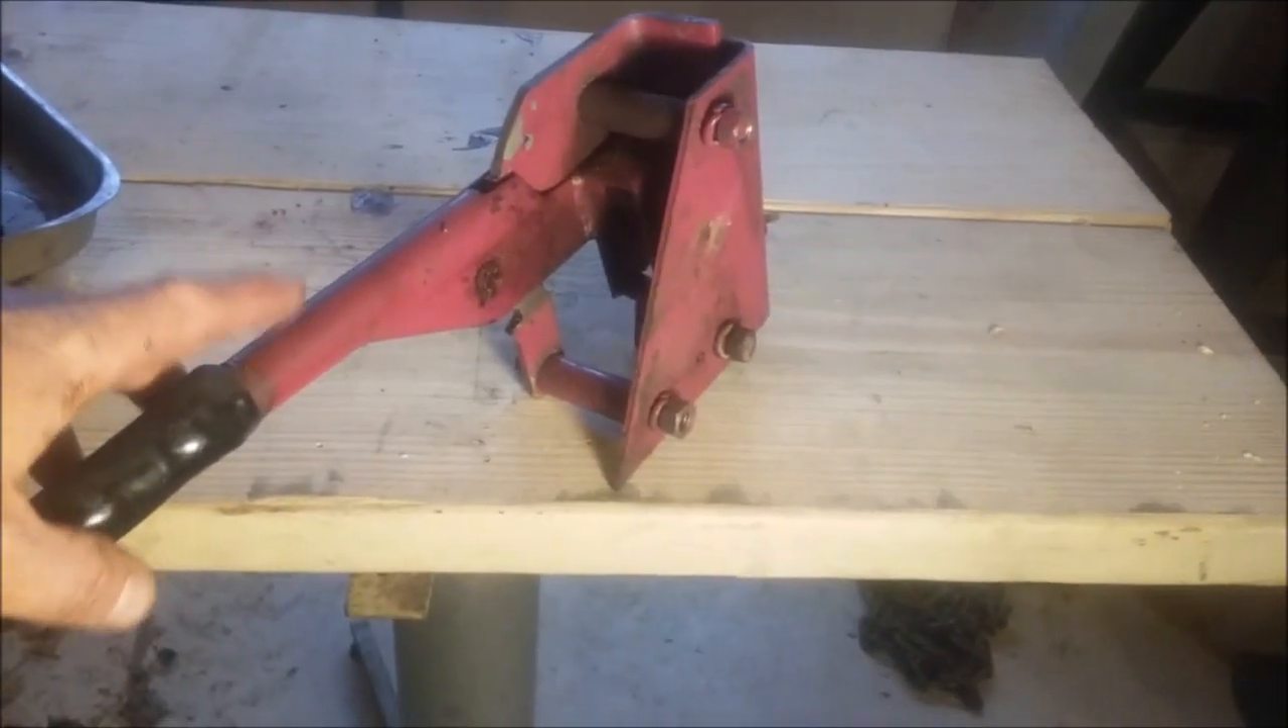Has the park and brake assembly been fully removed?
Yes.